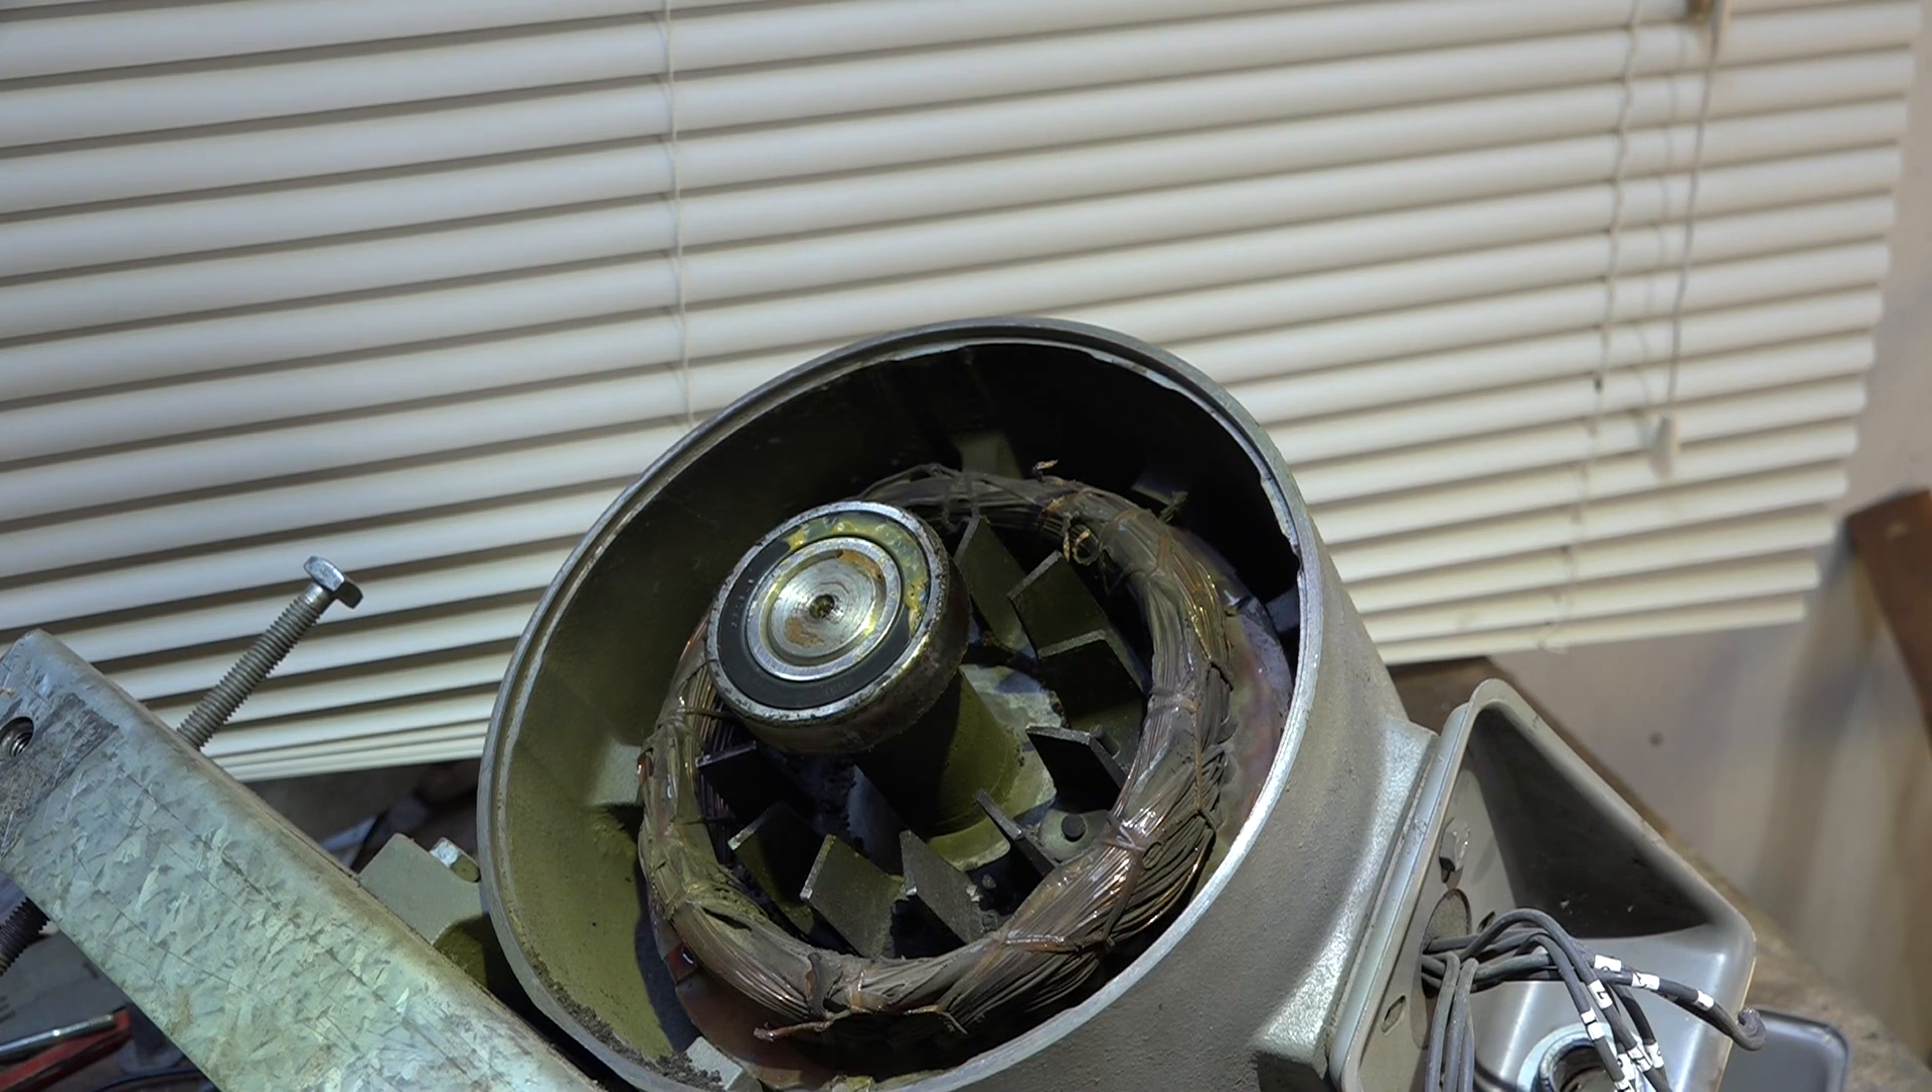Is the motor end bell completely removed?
Yes.